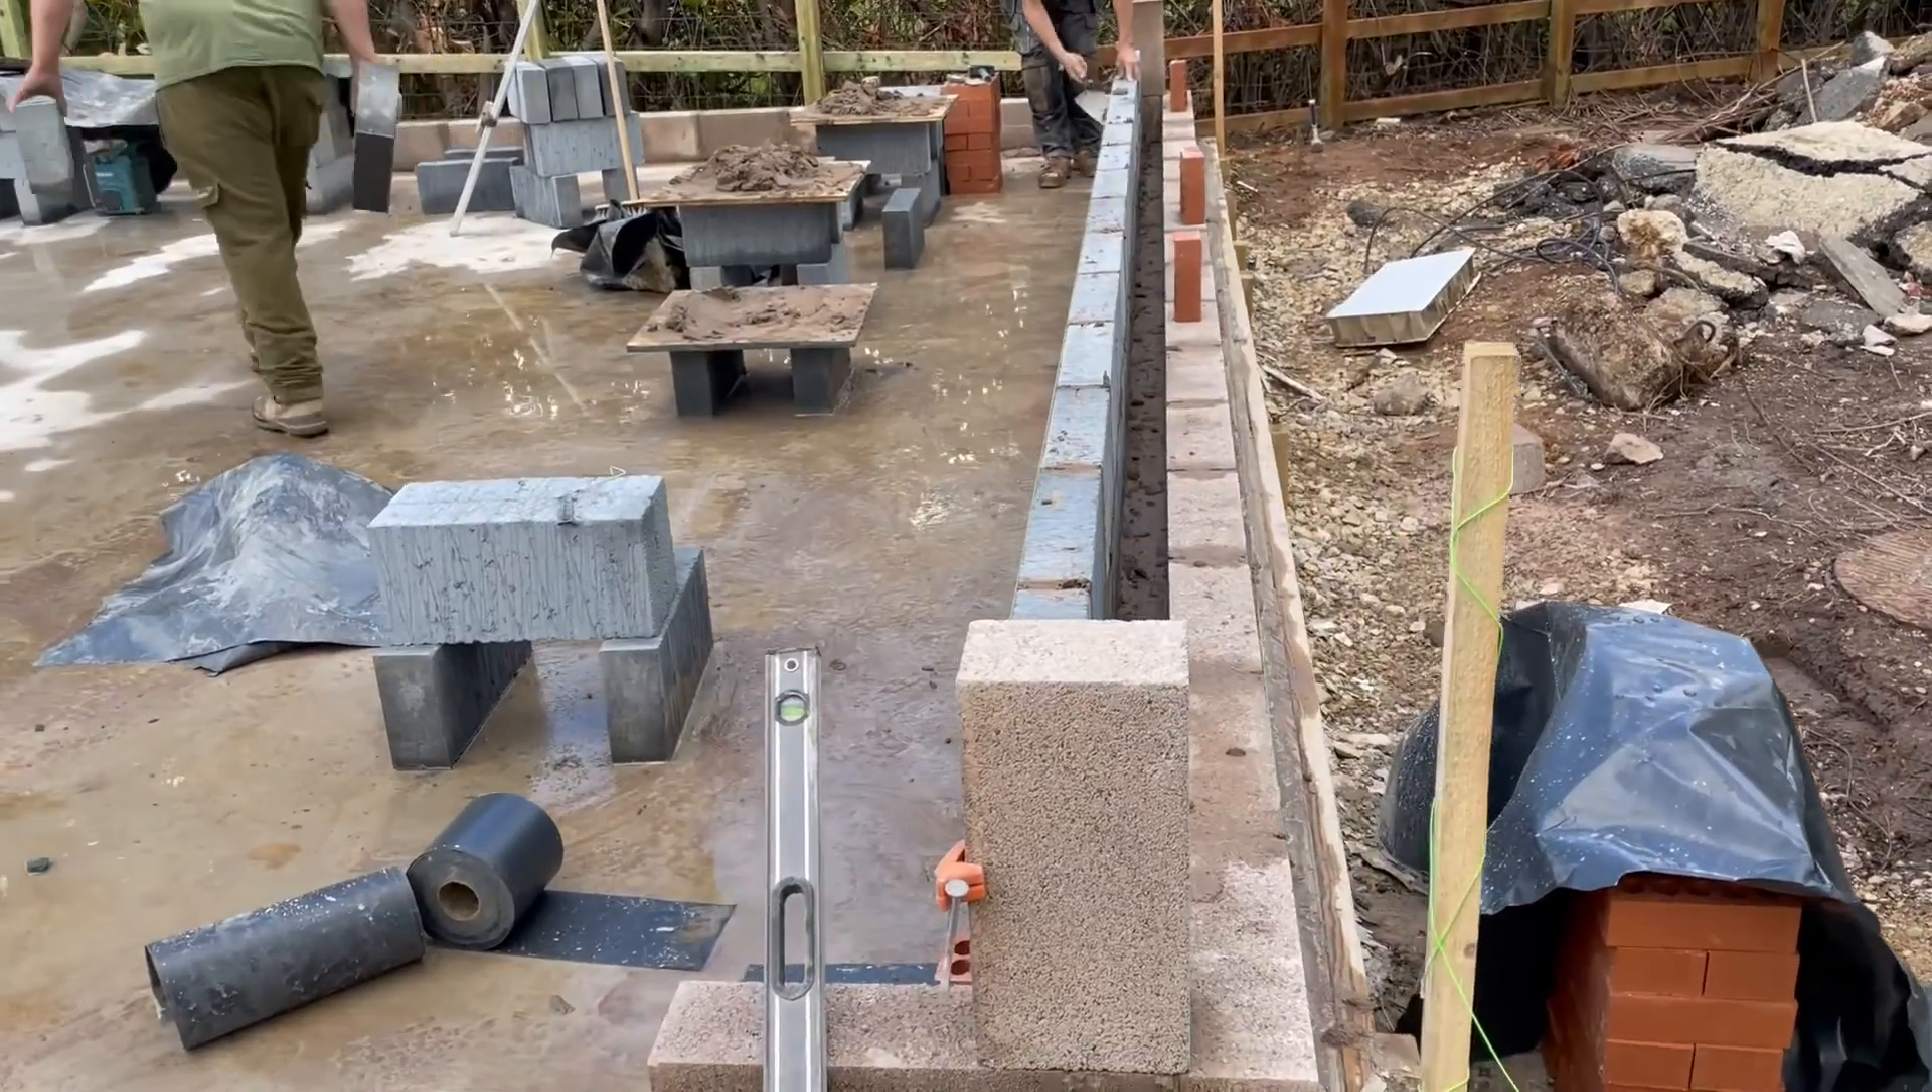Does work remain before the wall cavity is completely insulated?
Yes.